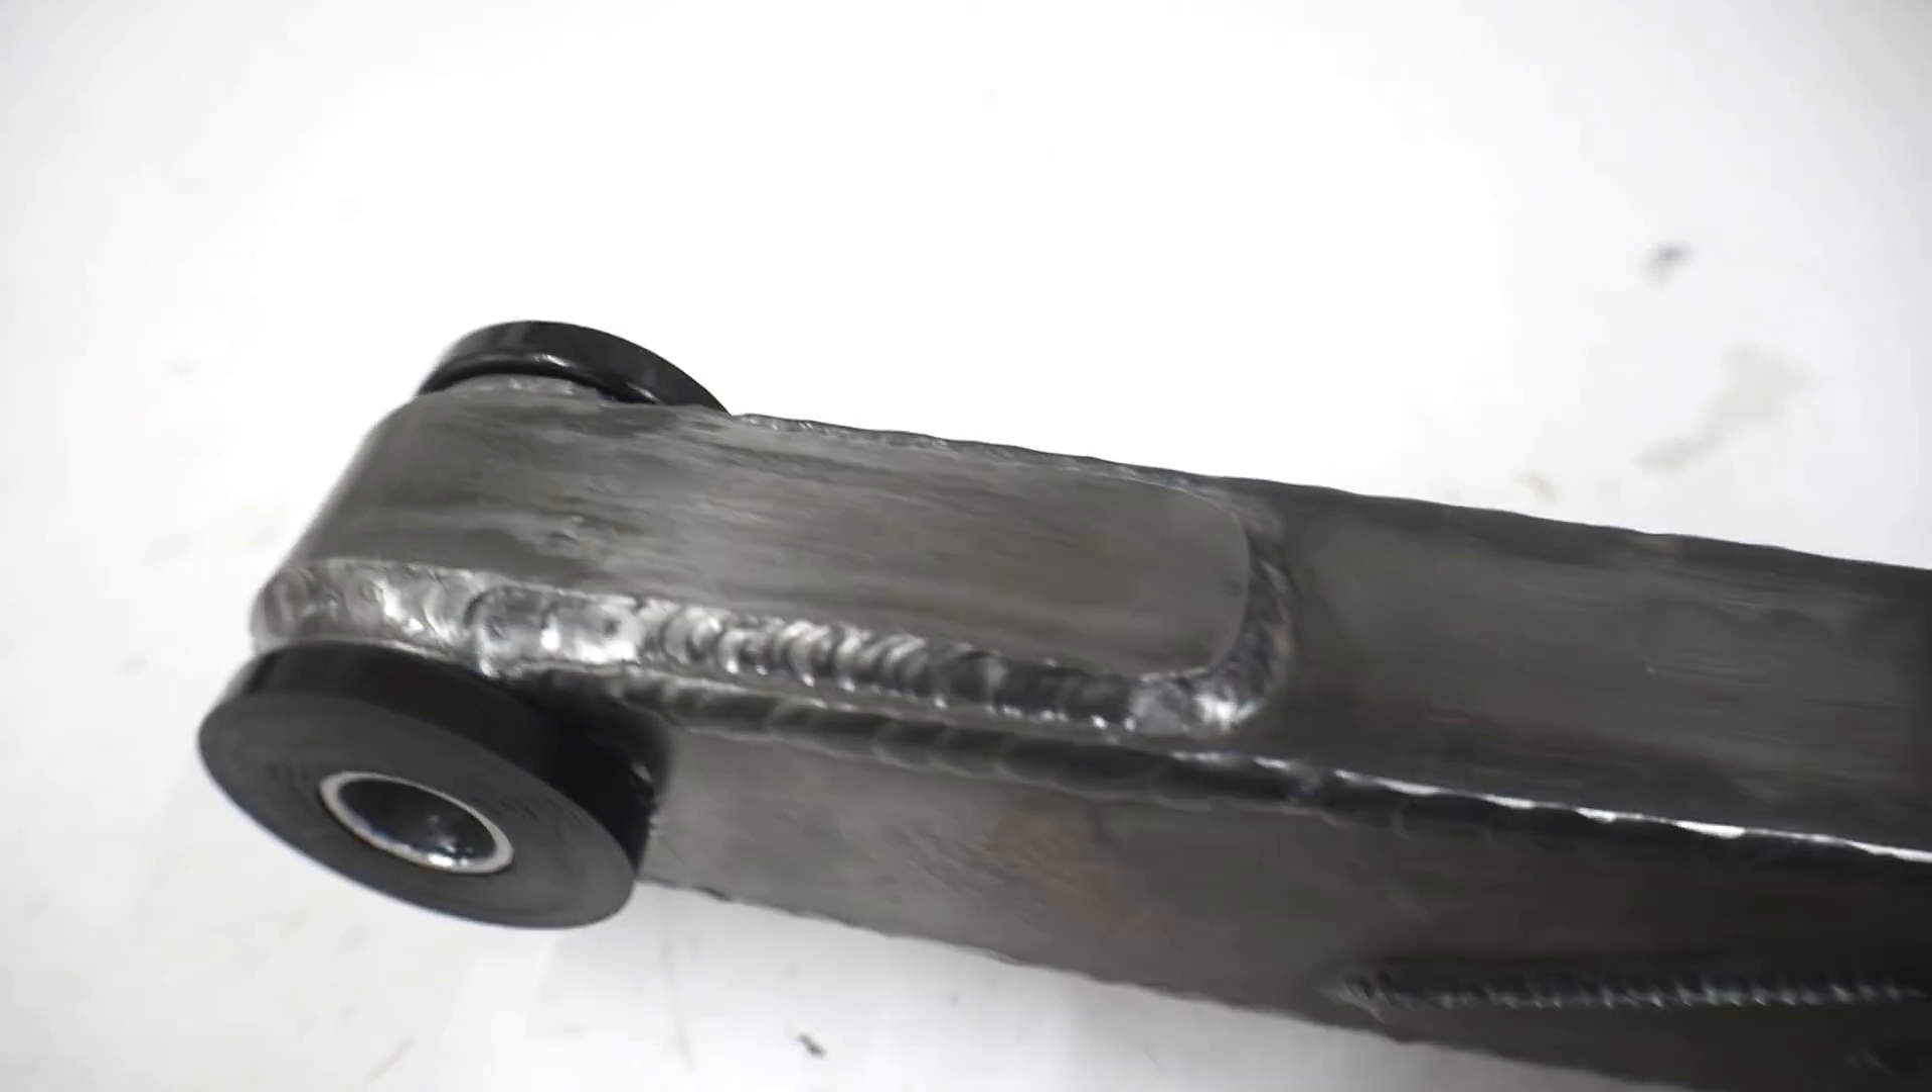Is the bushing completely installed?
Yes.